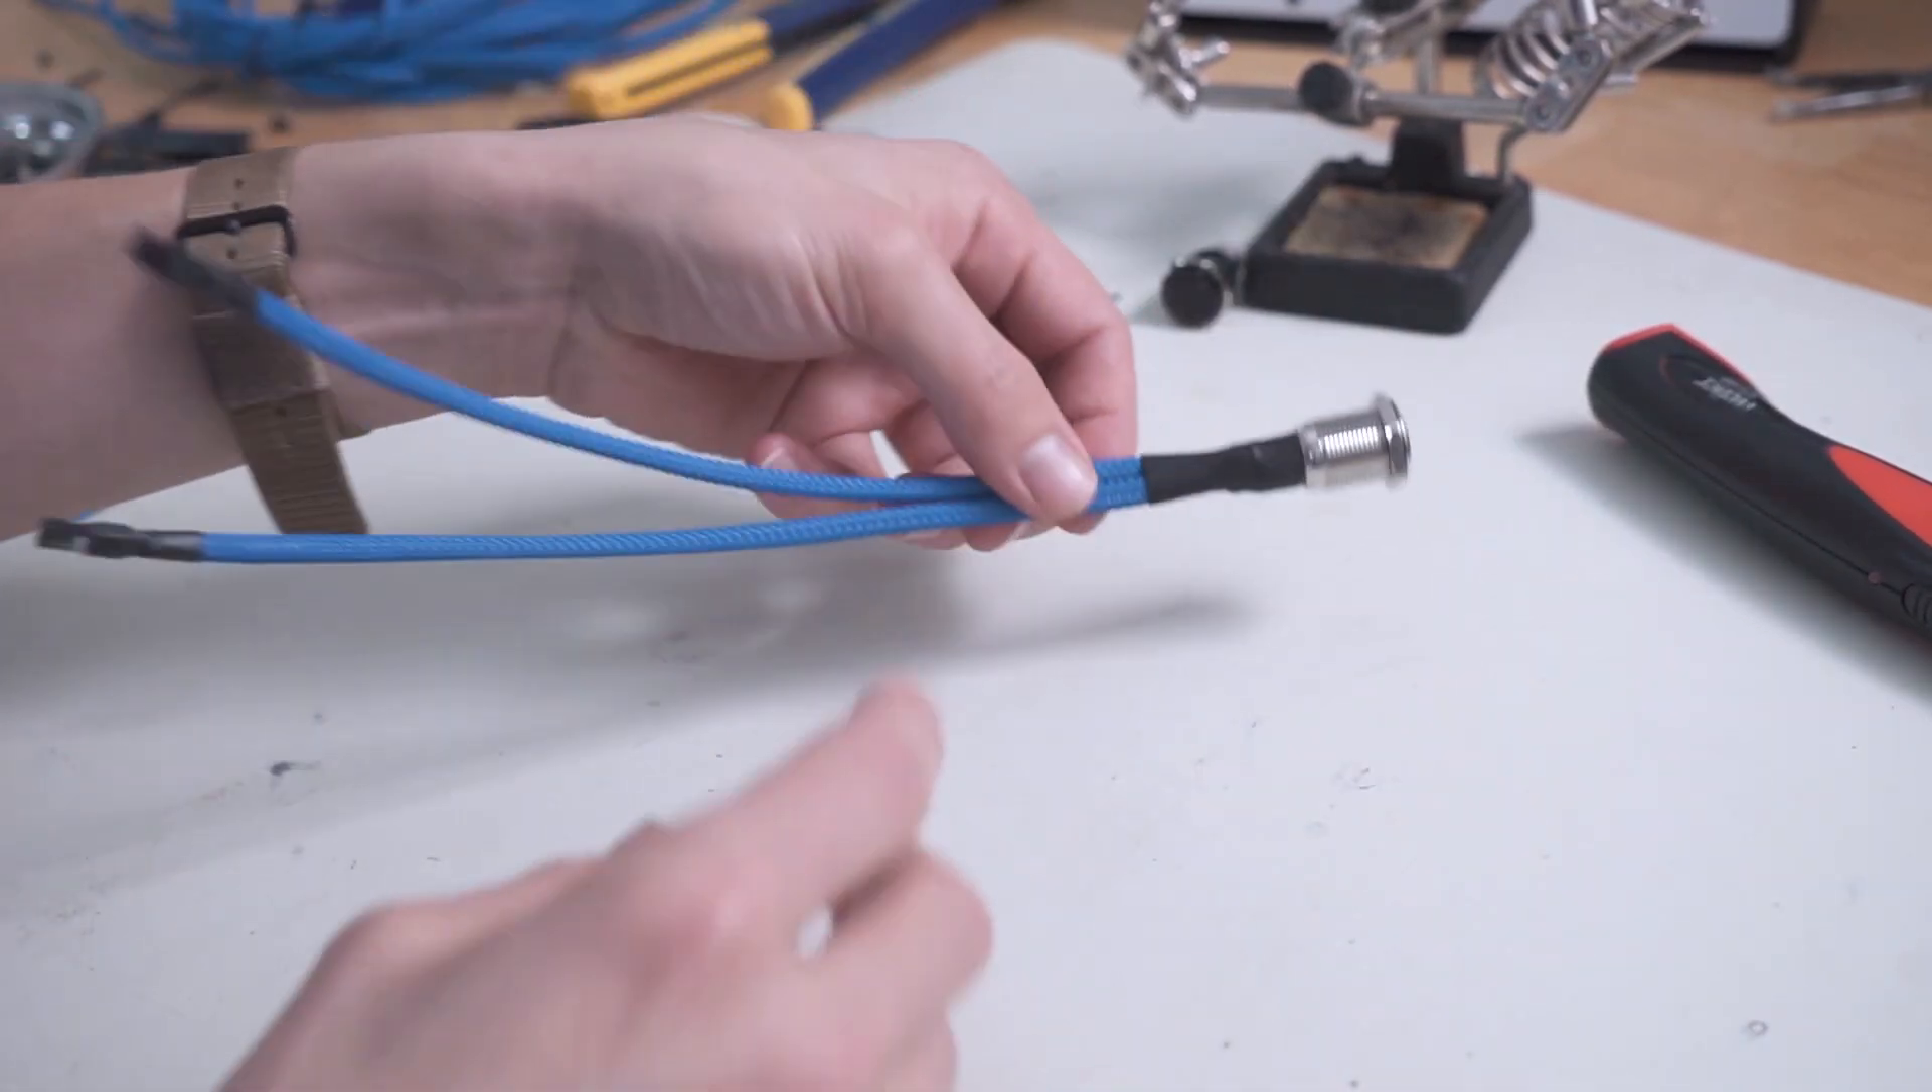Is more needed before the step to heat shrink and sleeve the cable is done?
No.